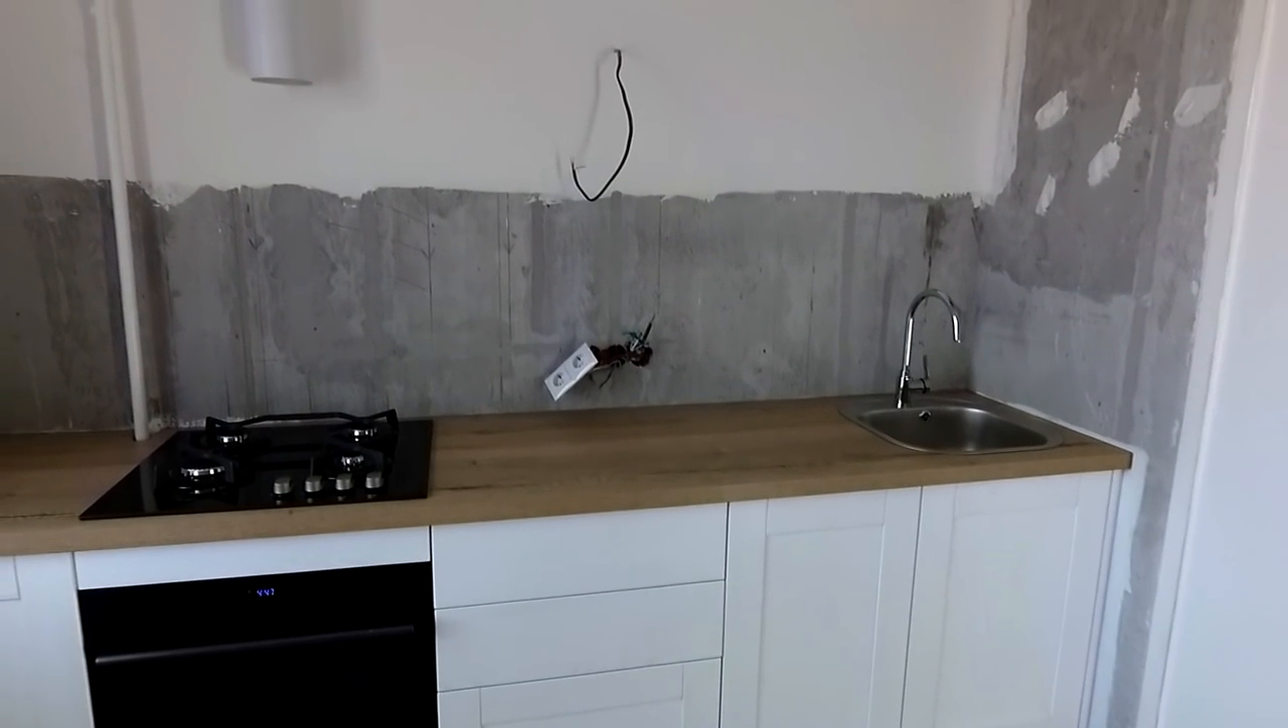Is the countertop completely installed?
Yes.